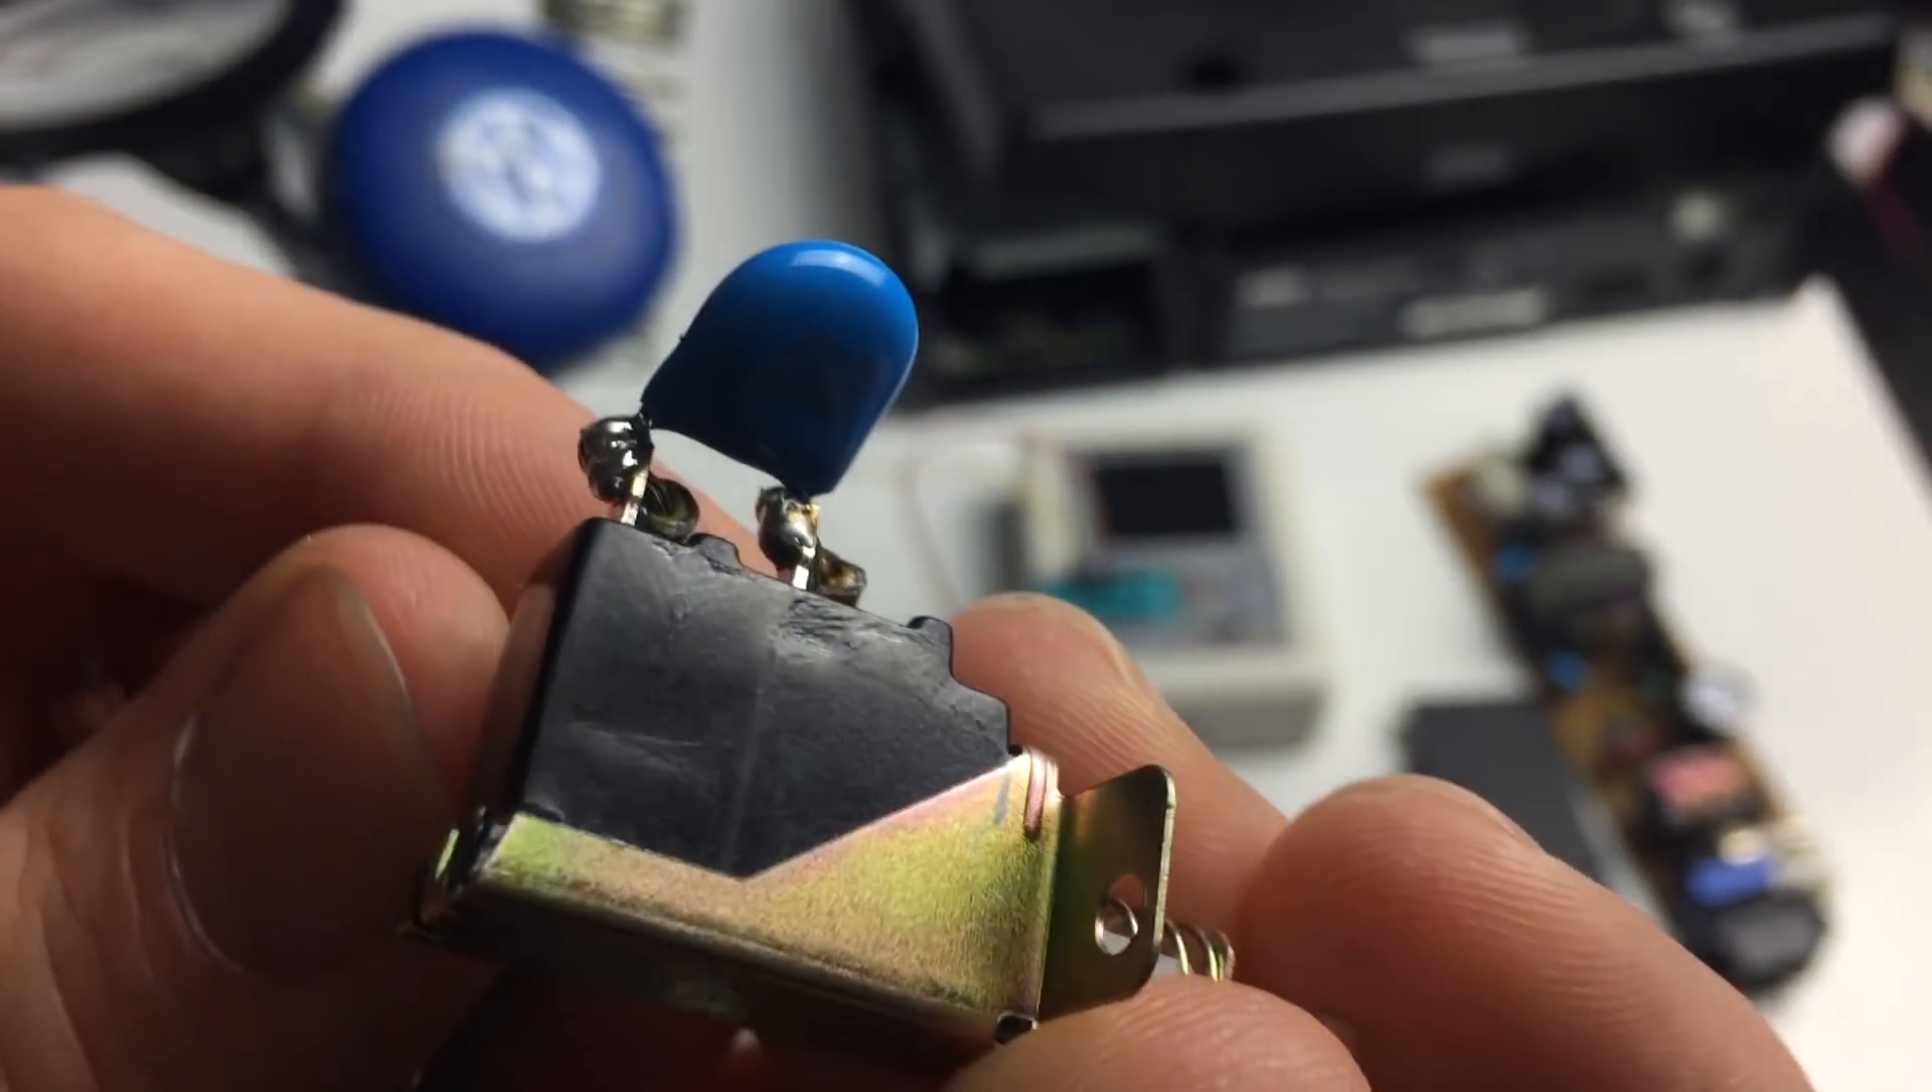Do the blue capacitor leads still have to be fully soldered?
No.